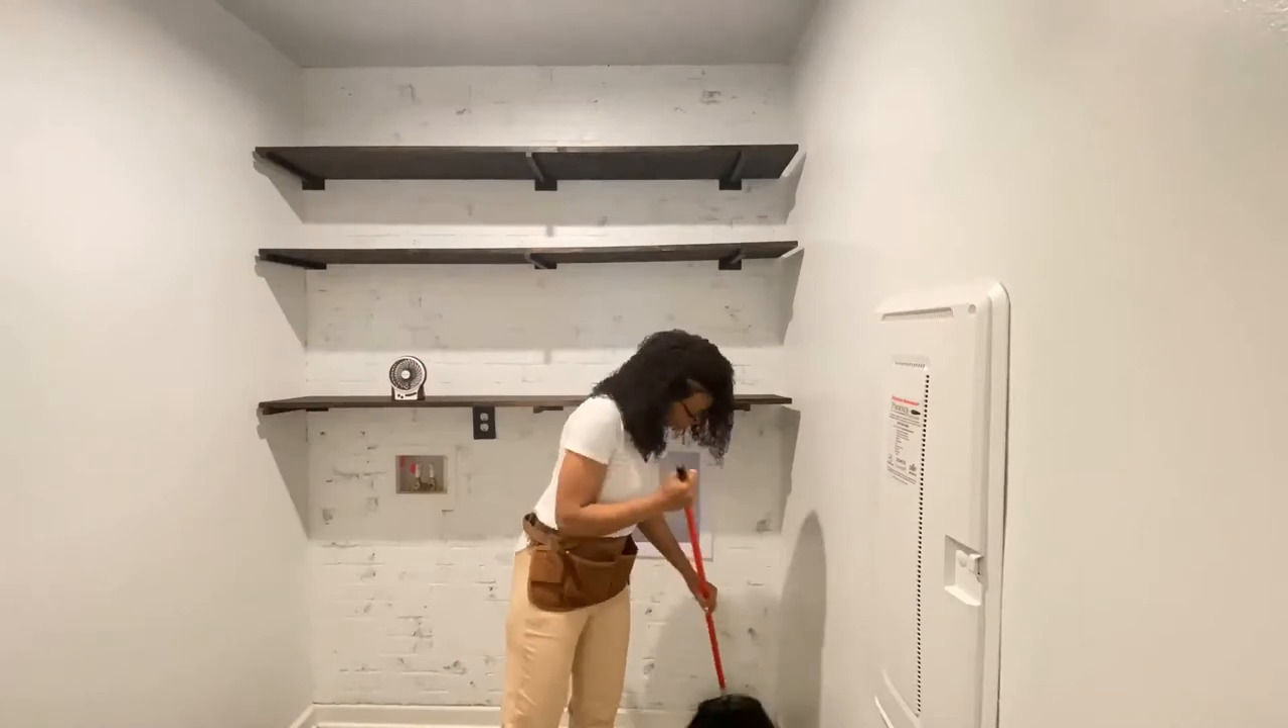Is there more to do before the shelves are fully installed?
No.